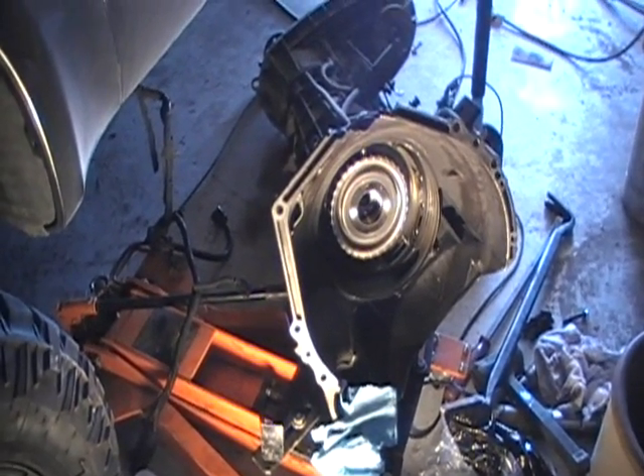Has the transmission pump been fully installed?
No.